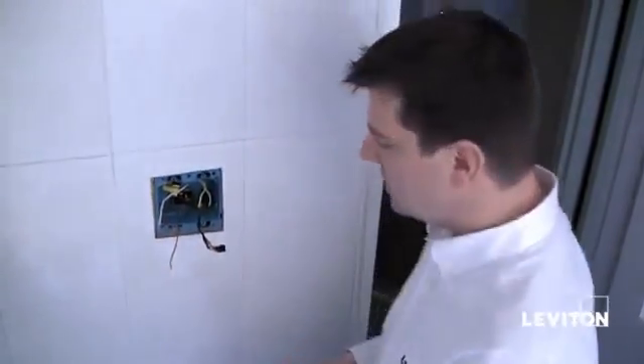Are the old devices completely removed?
Yes.